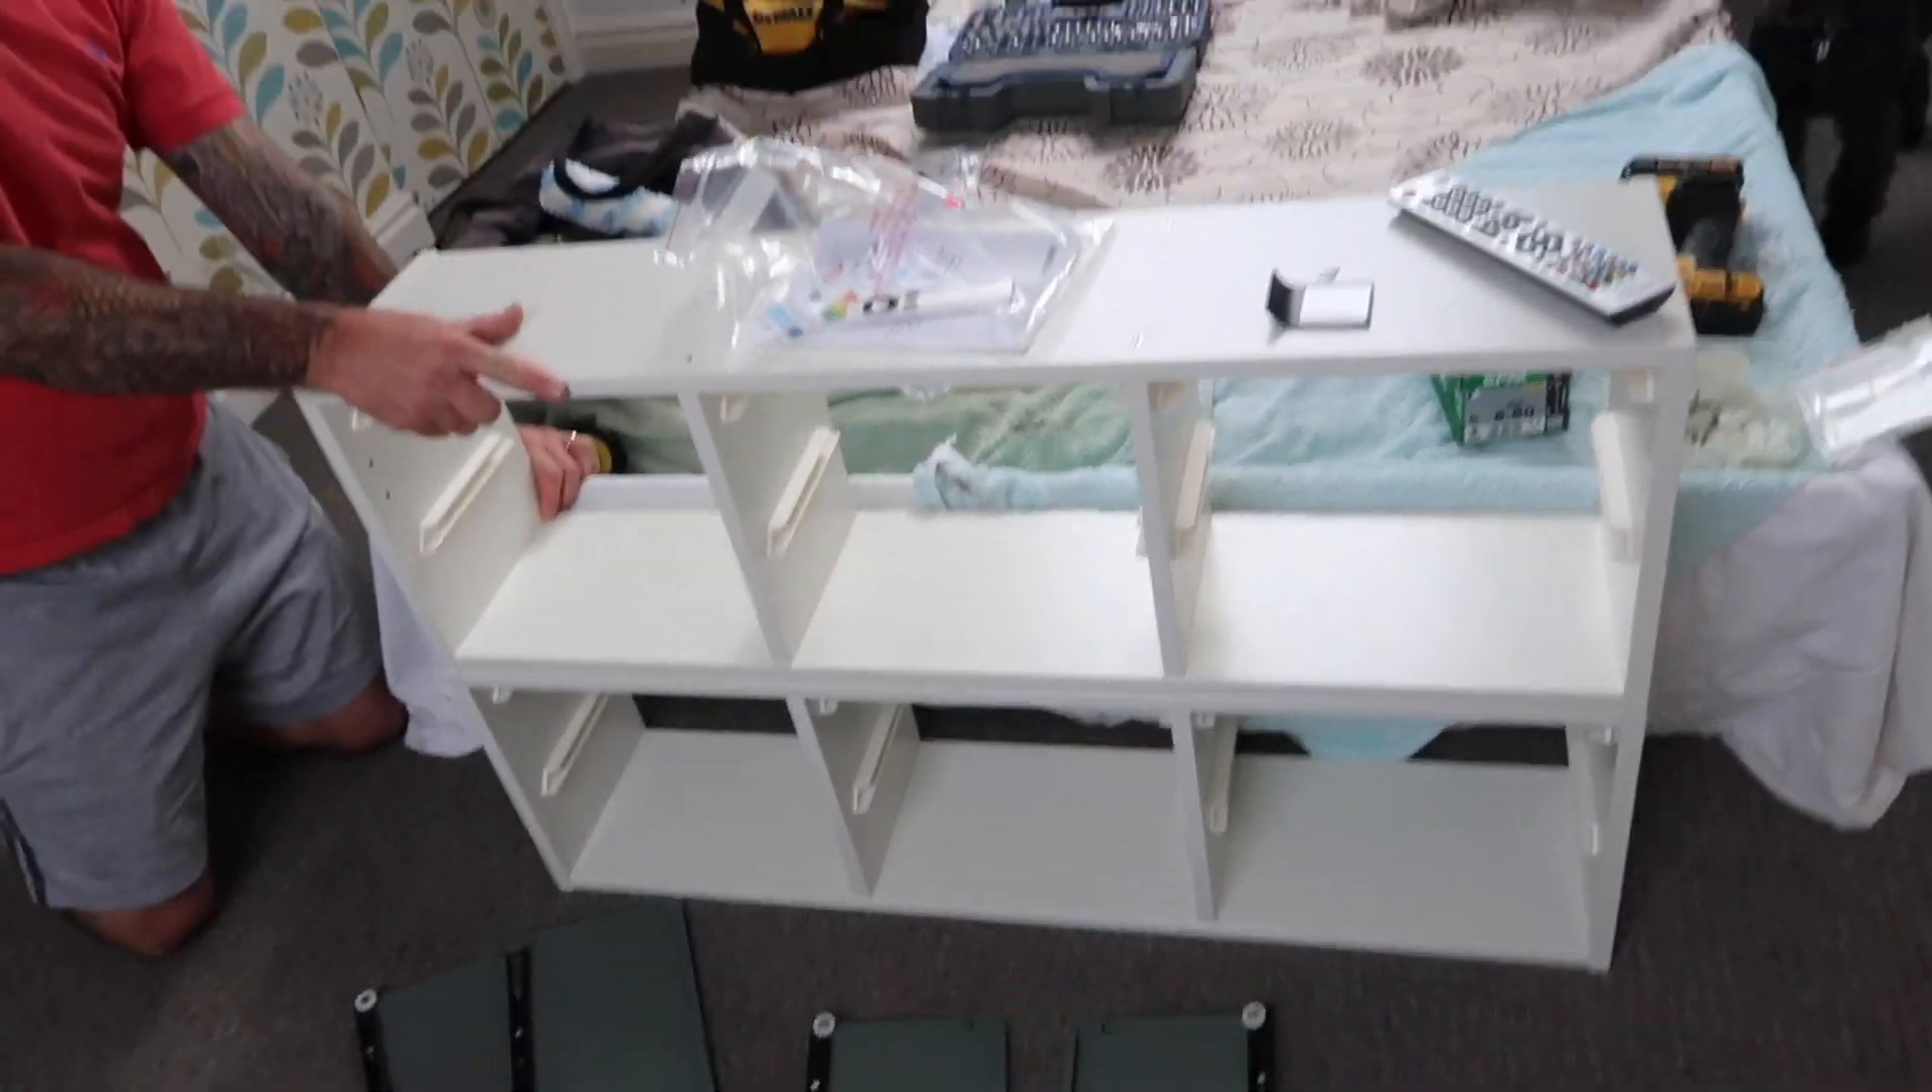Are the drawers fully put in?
No.